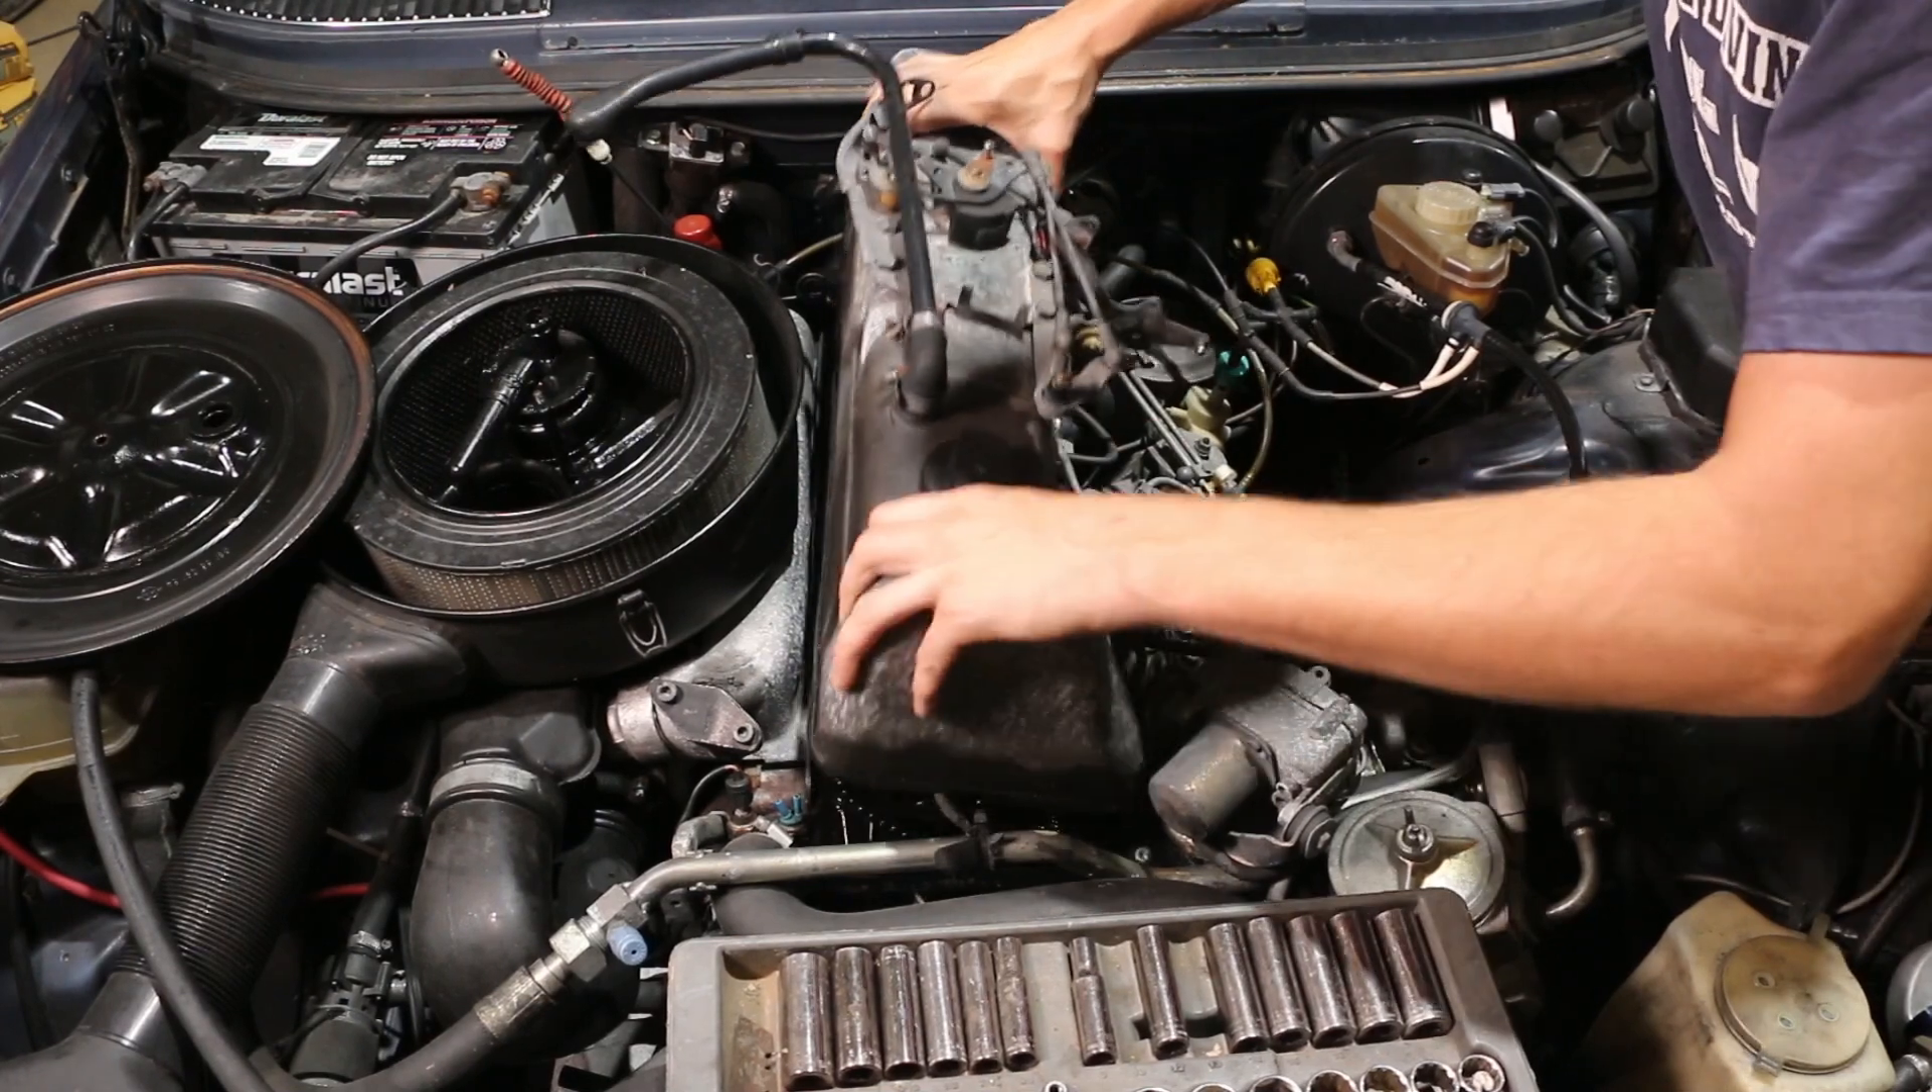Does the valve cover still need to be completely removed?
Yes.